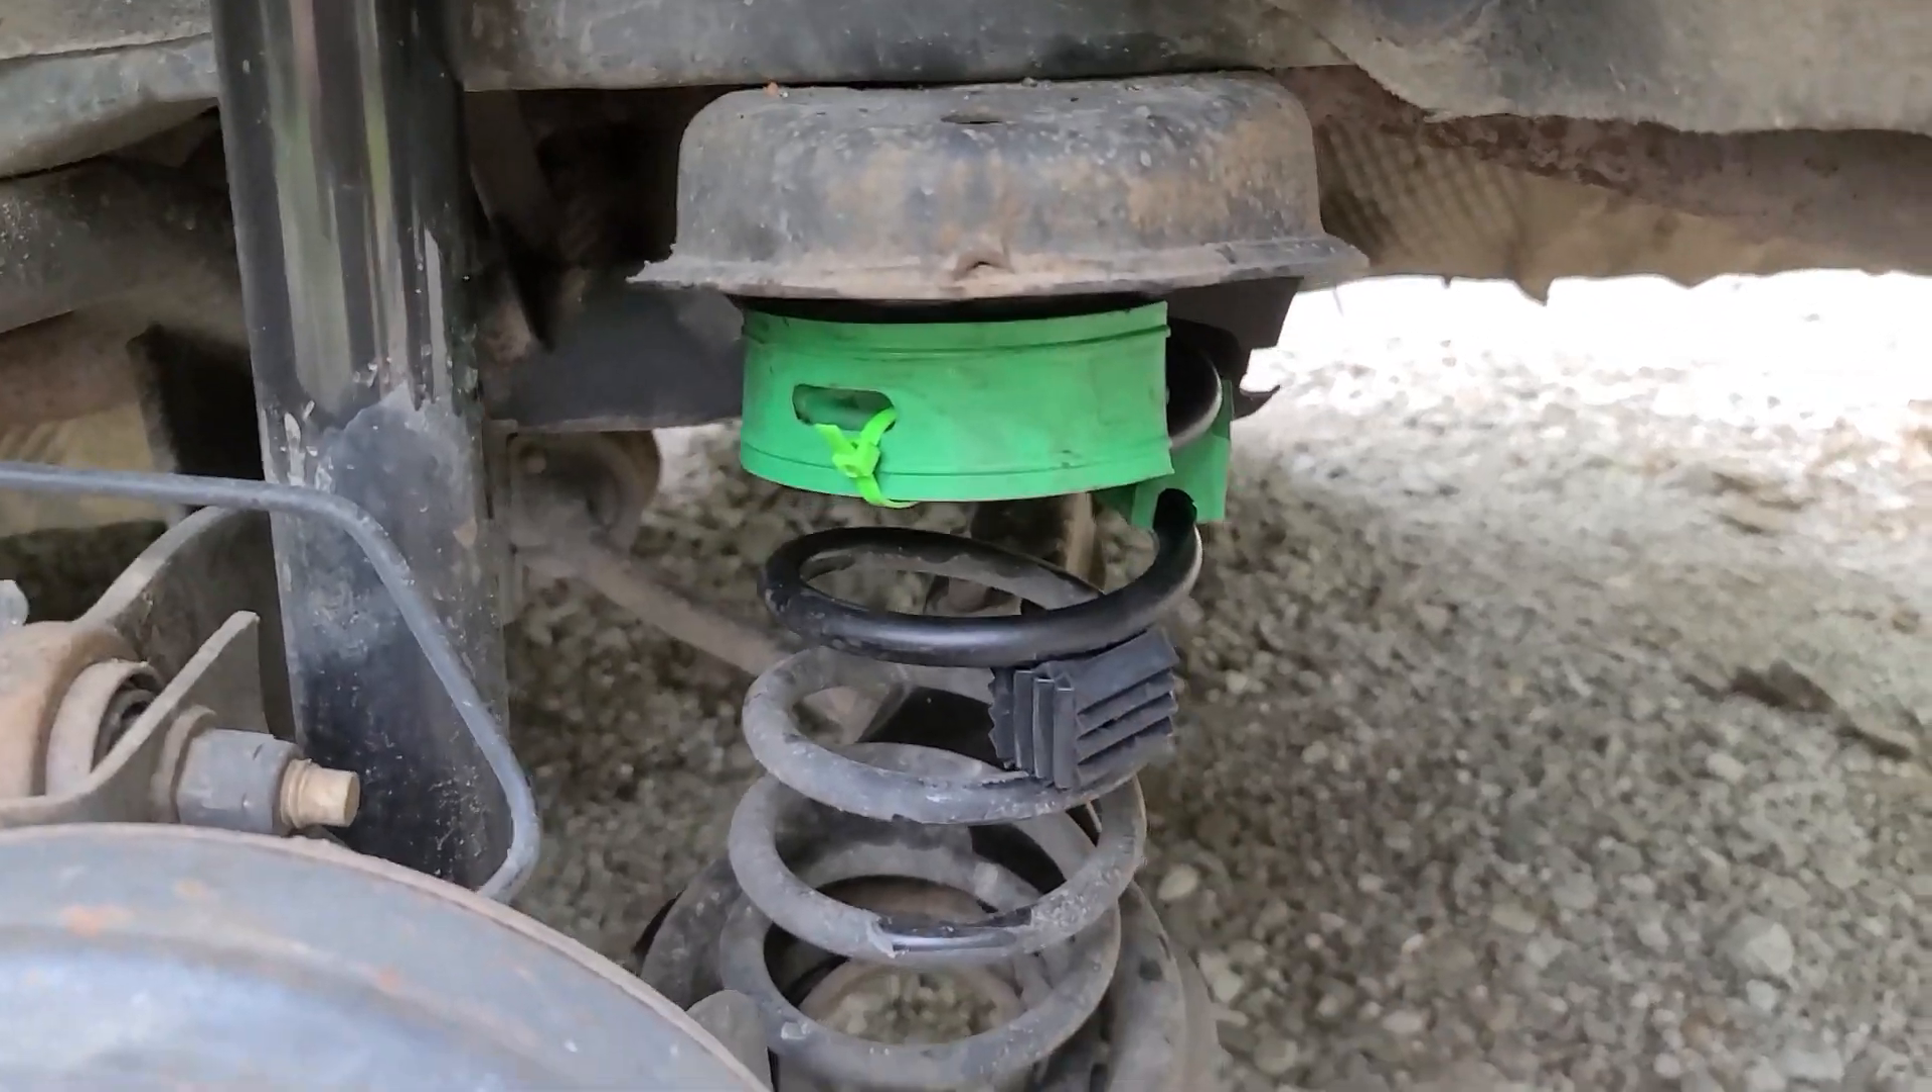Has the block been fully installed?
Yes.